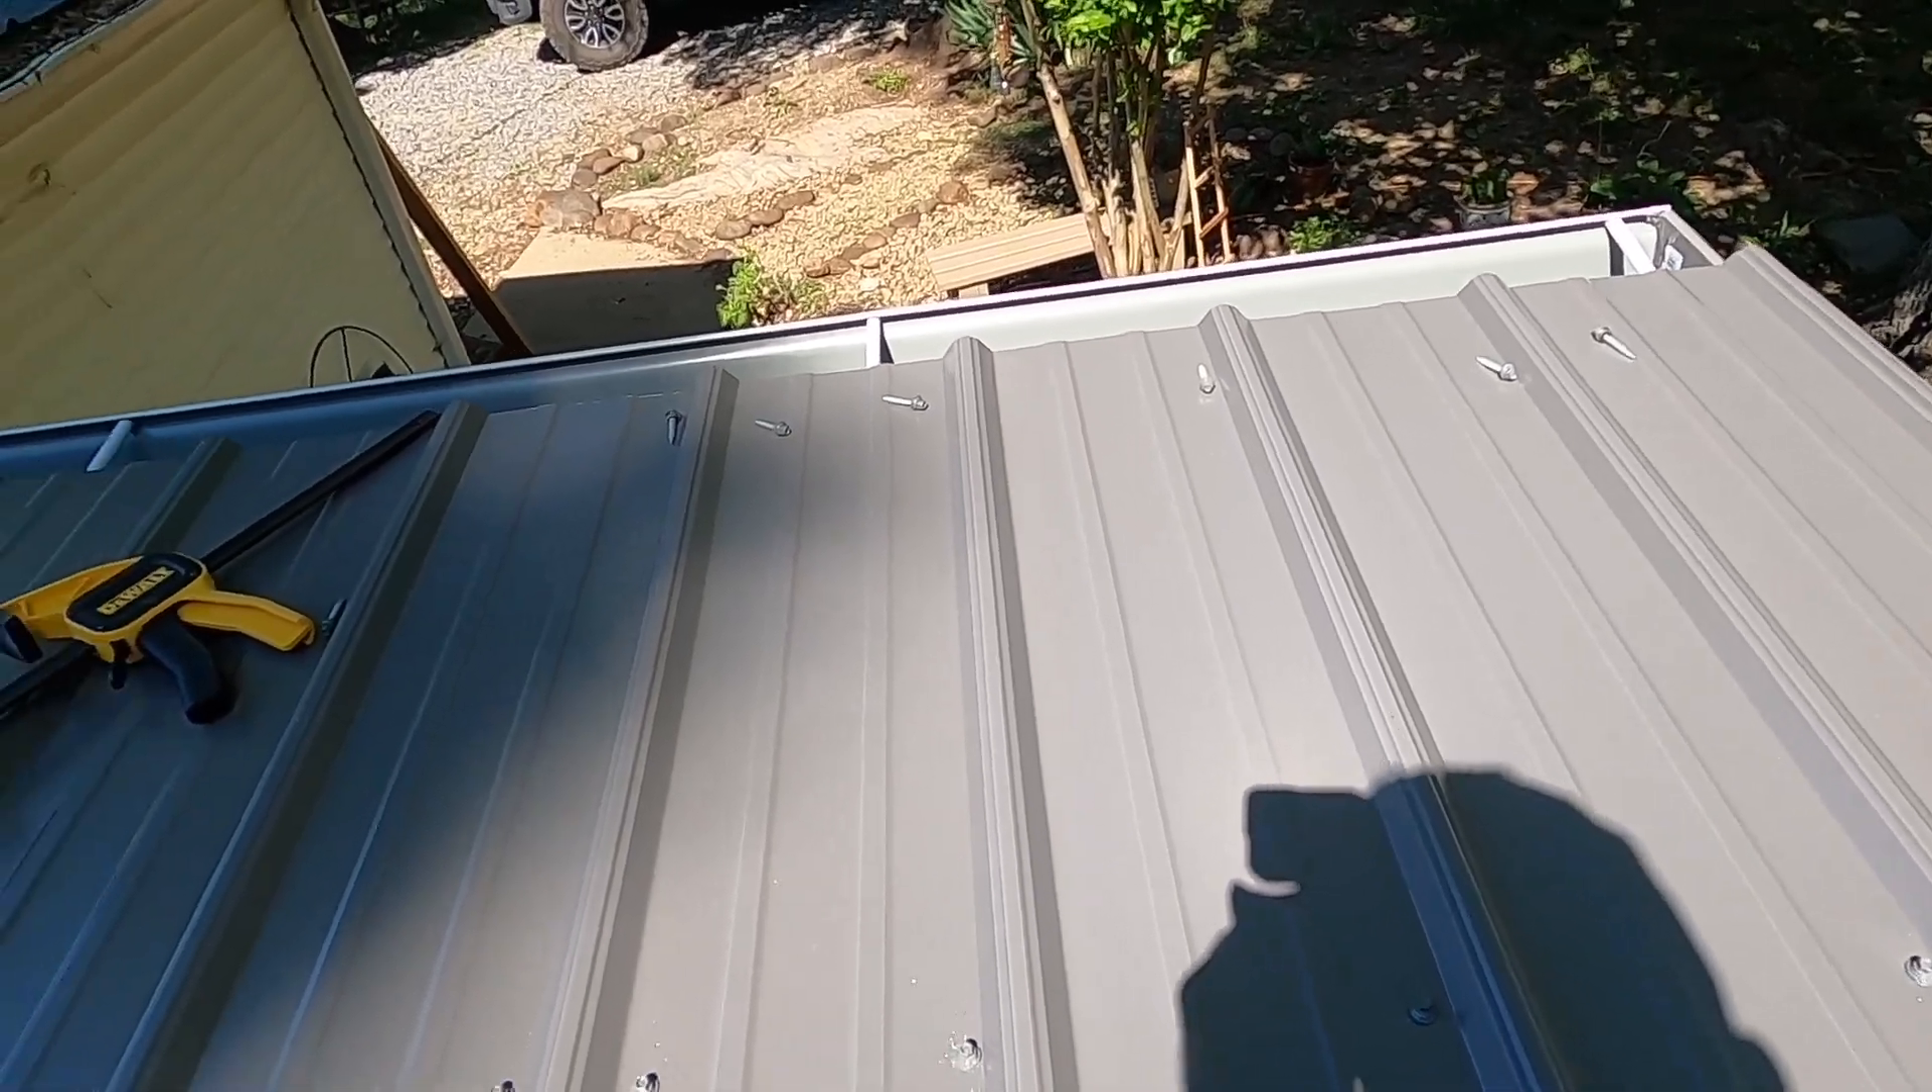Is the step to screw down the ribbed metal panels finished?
No.